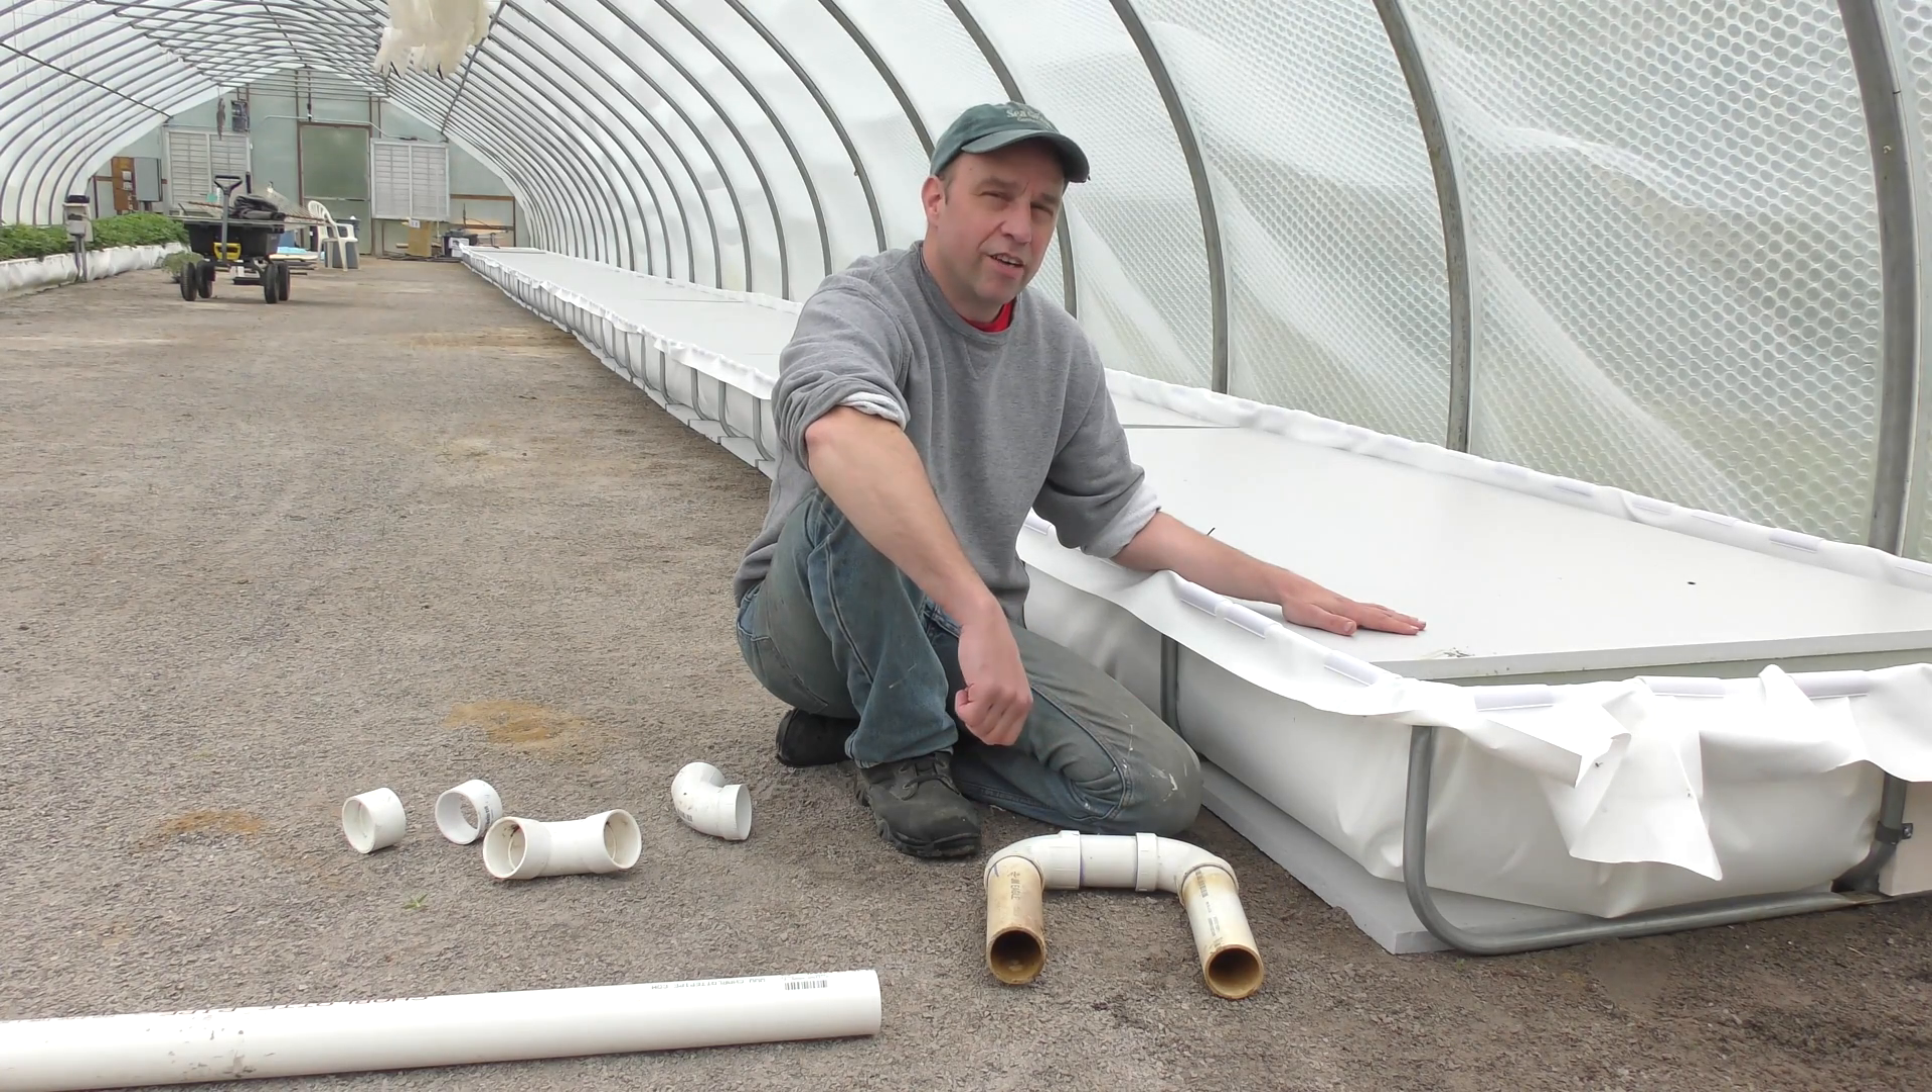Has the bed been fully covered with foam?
Yes.